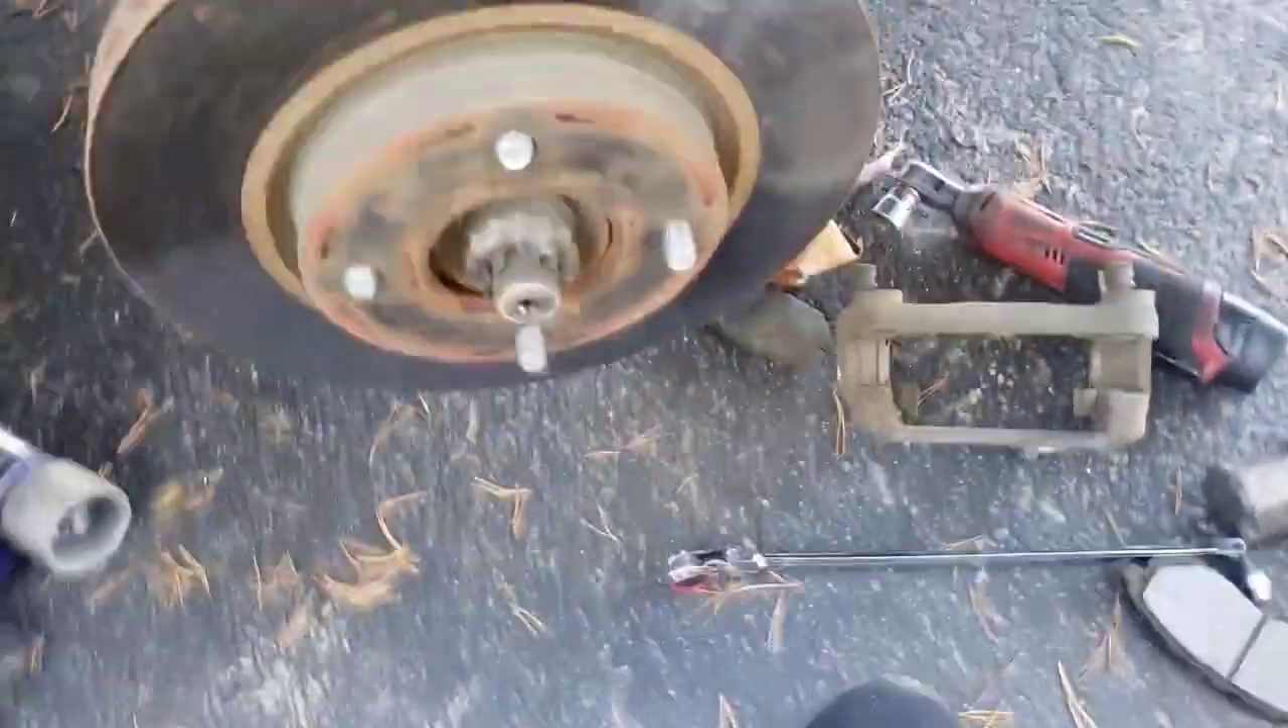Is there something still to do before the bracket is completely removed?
No.